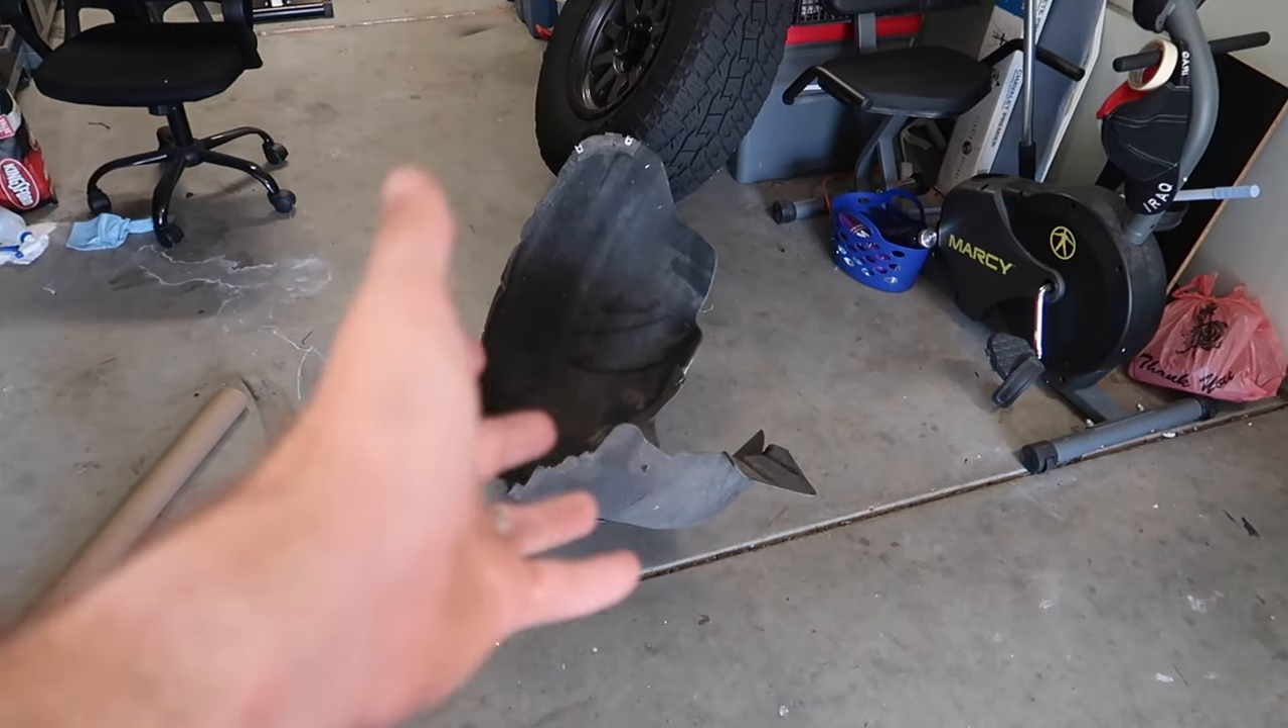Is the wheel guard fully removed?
Yes.